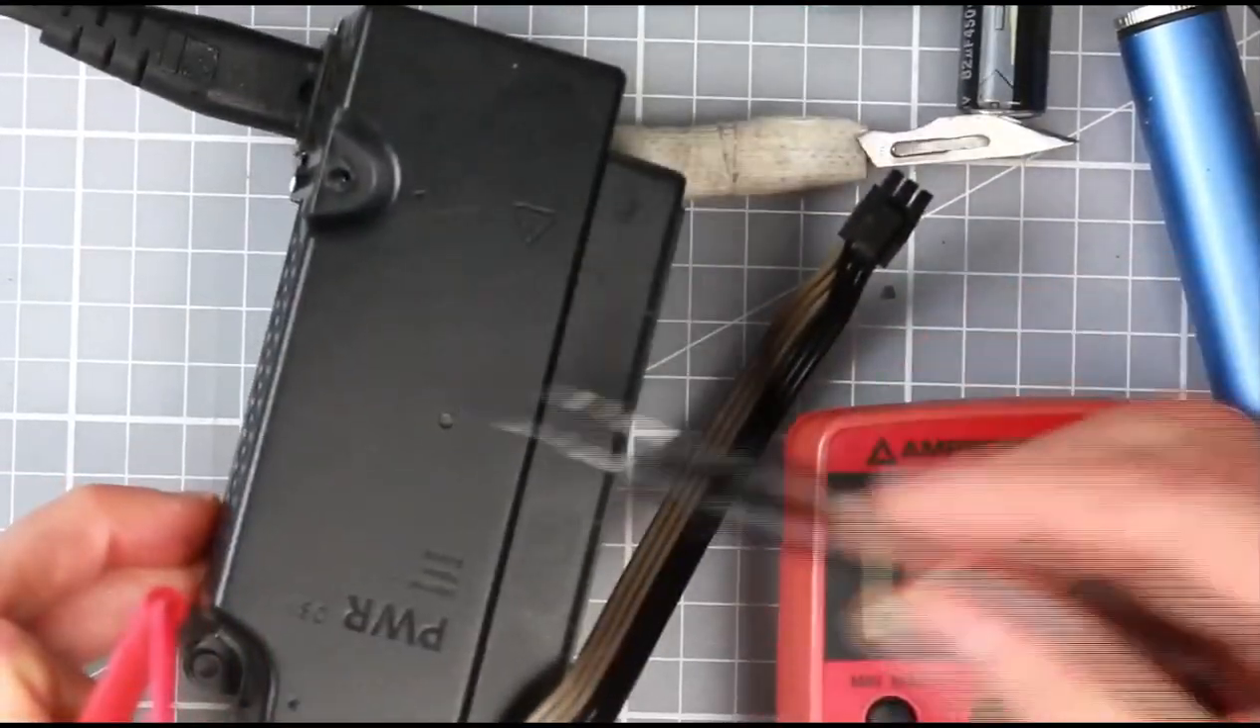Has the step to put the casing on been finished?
Yes.